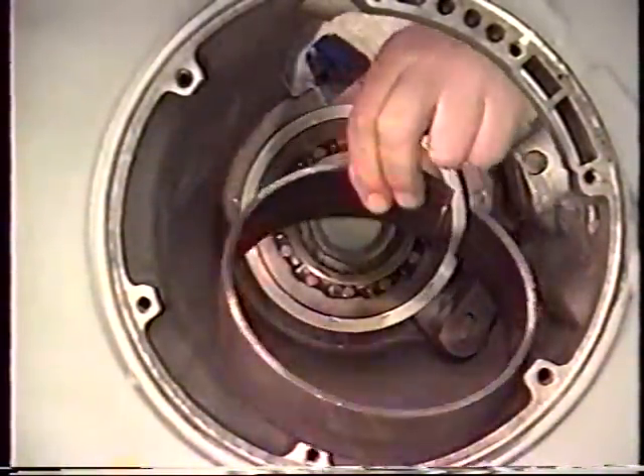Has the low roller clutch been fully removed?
No.